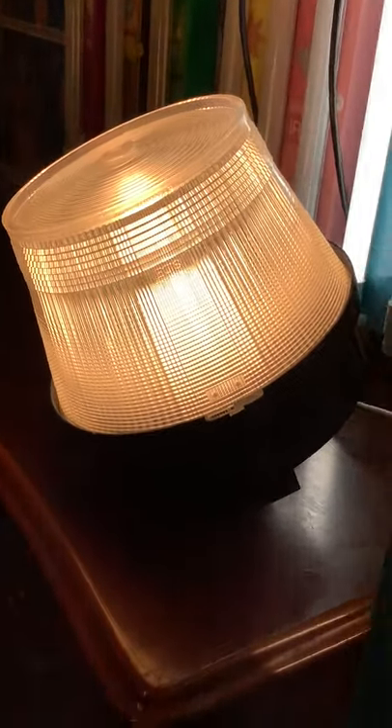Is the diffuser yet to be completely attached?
No.